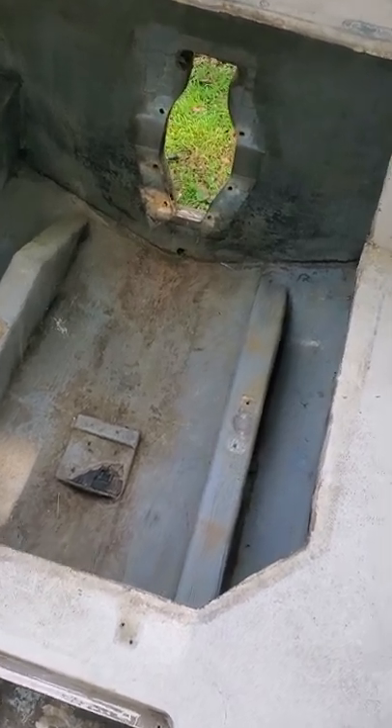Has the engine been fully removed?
Yes.